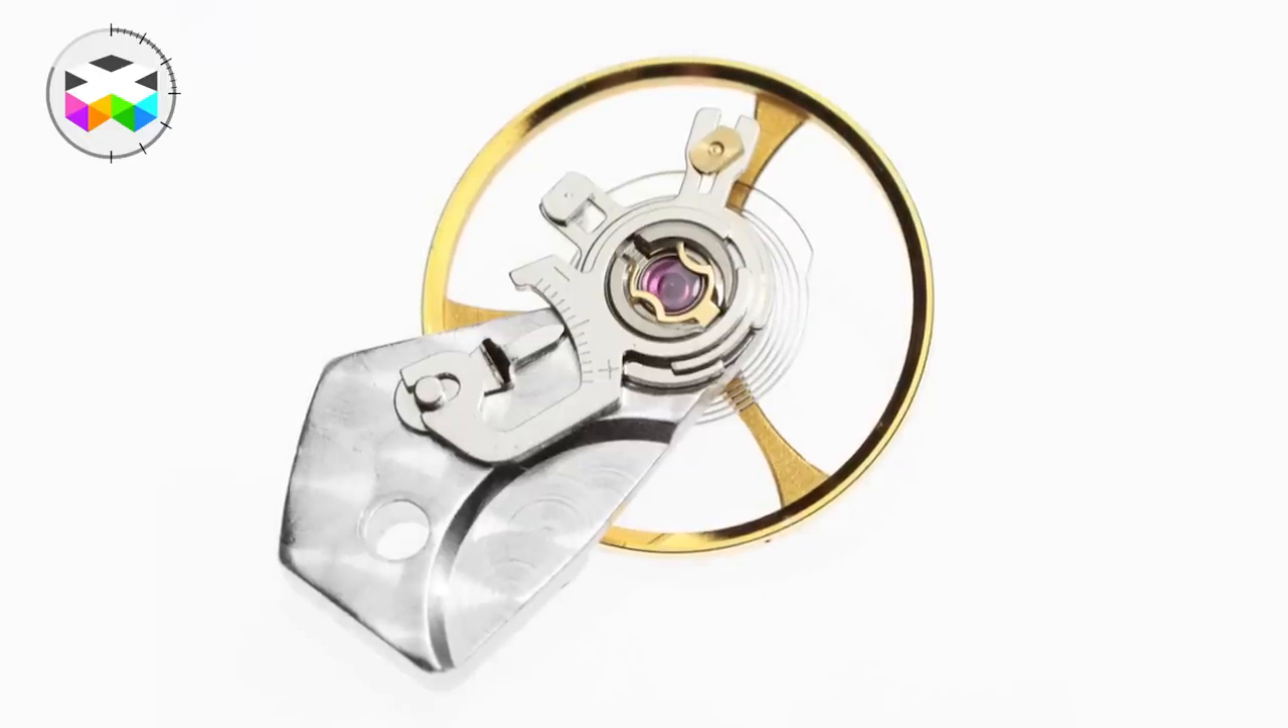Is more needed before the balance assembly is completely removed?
No.